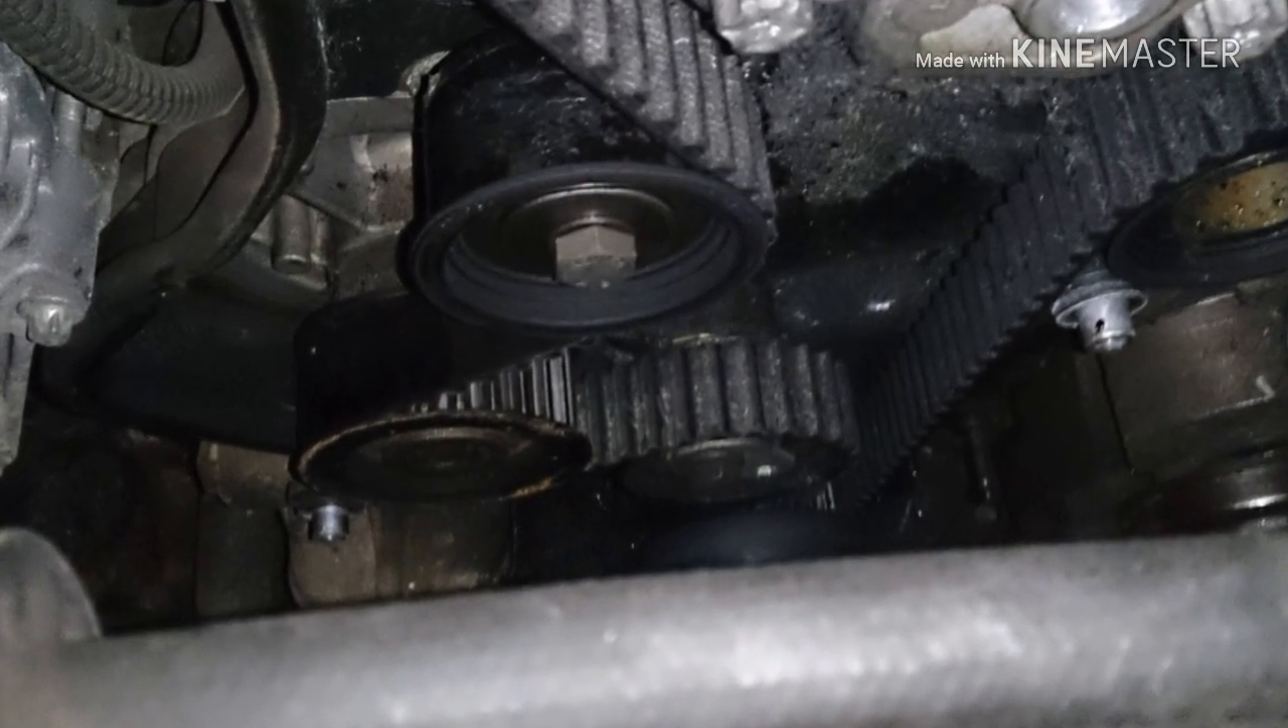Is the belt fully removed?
No.